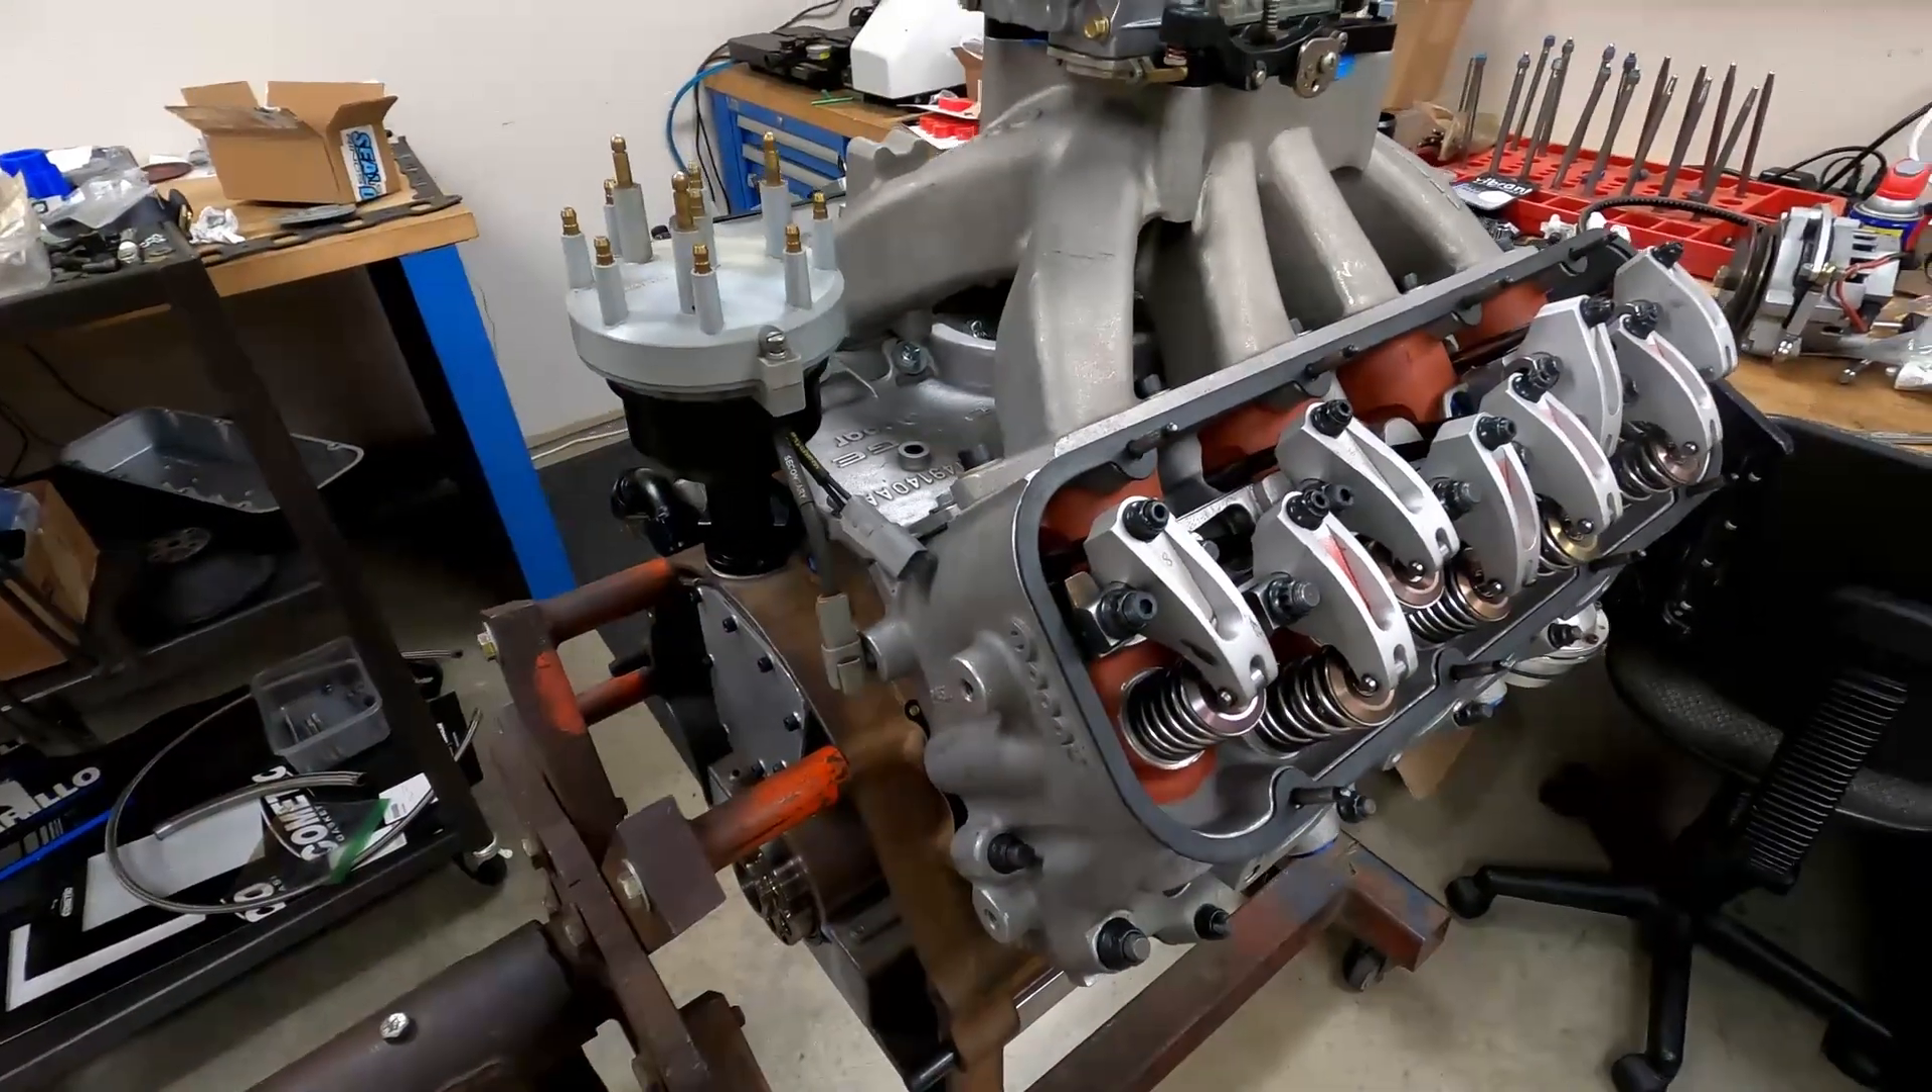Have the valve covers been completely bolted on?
No.